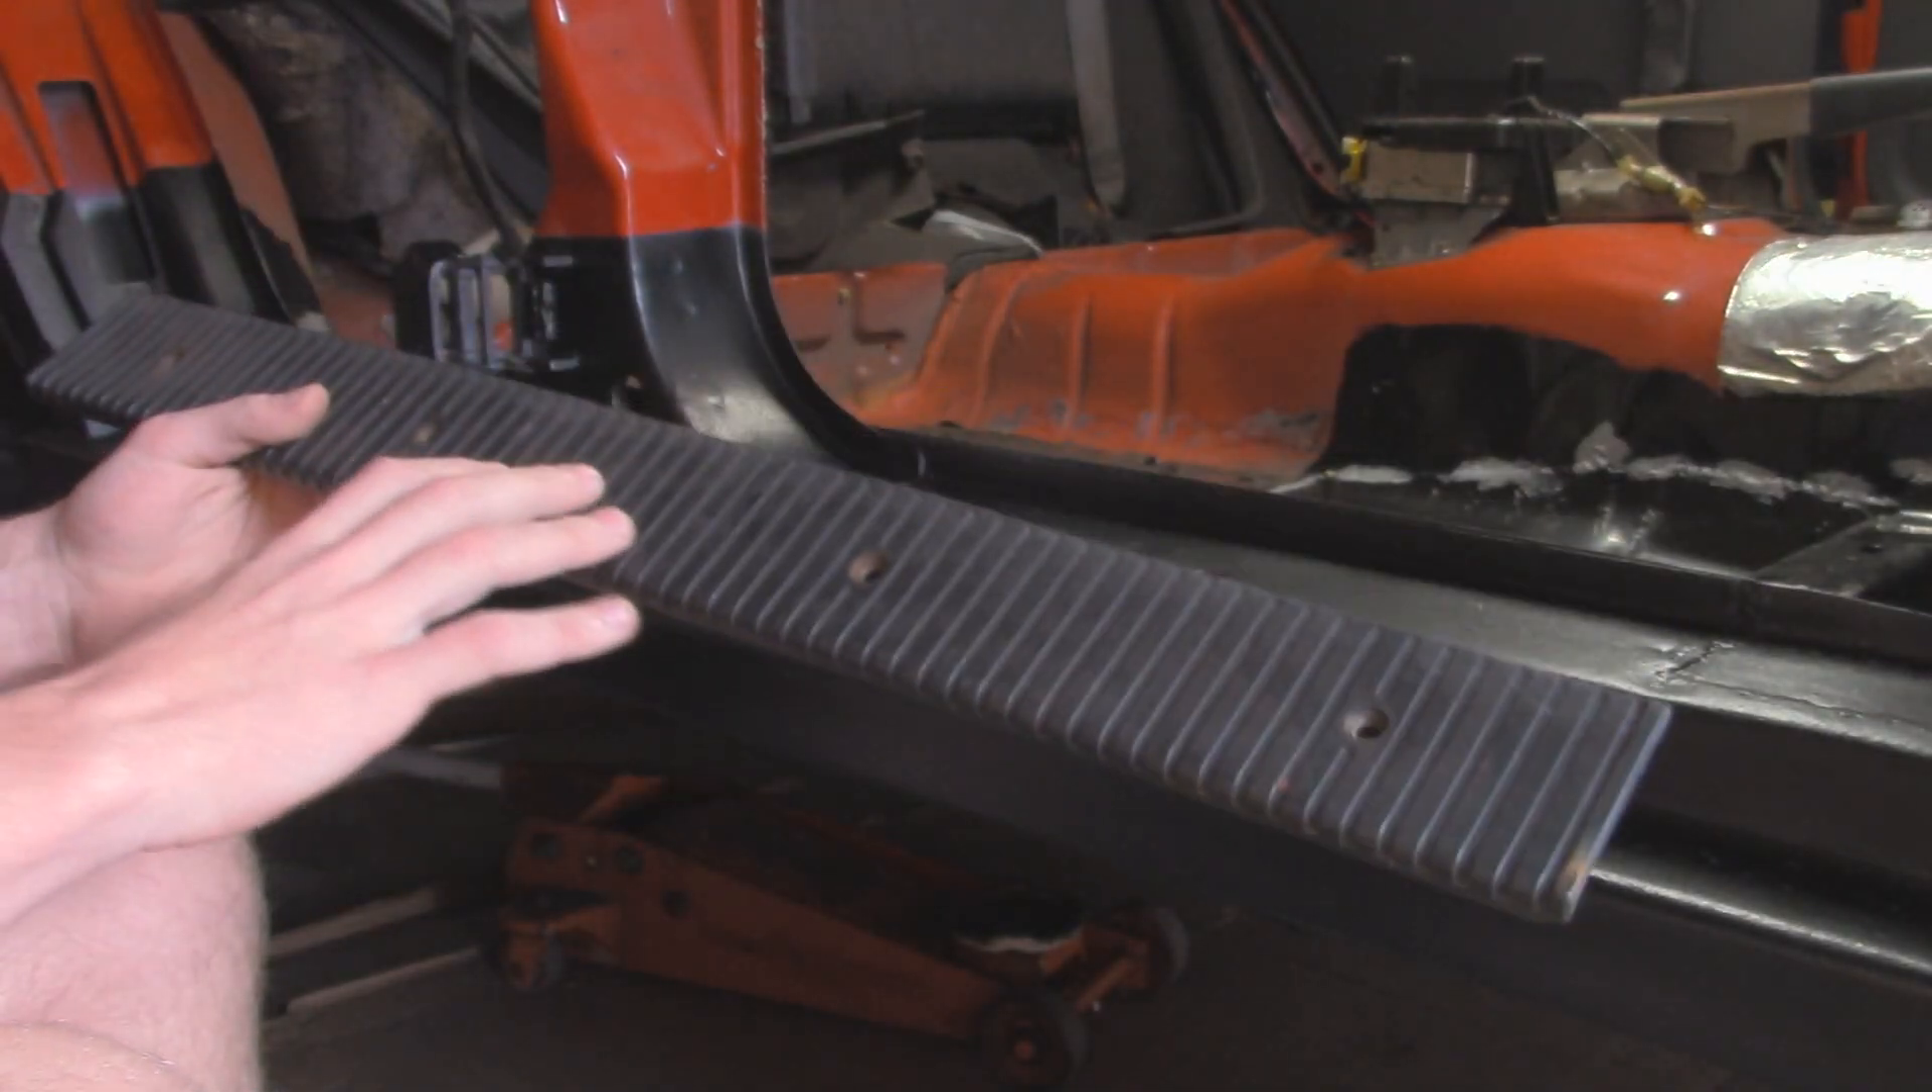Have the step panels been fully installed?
No.